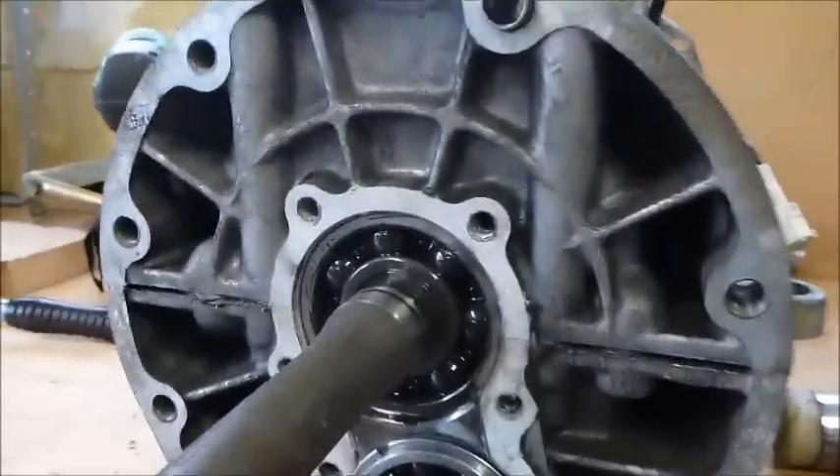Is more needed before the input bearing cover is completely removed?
No.